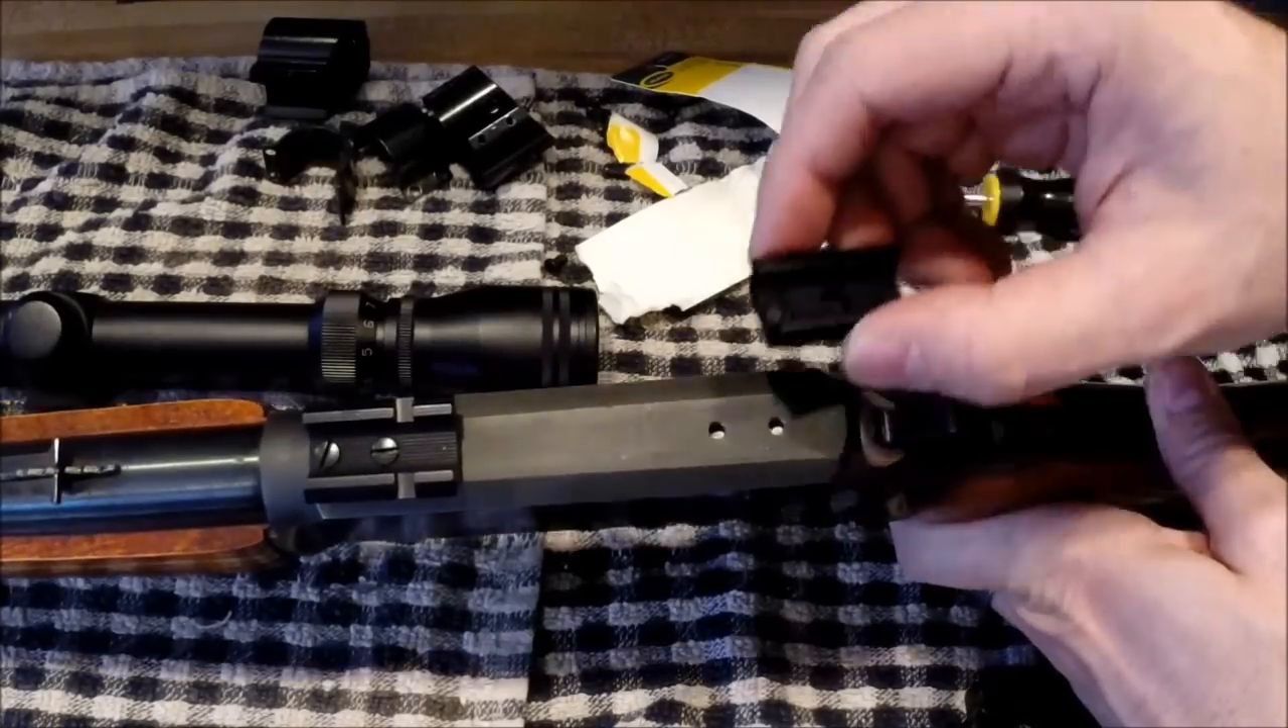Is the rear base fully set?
No.